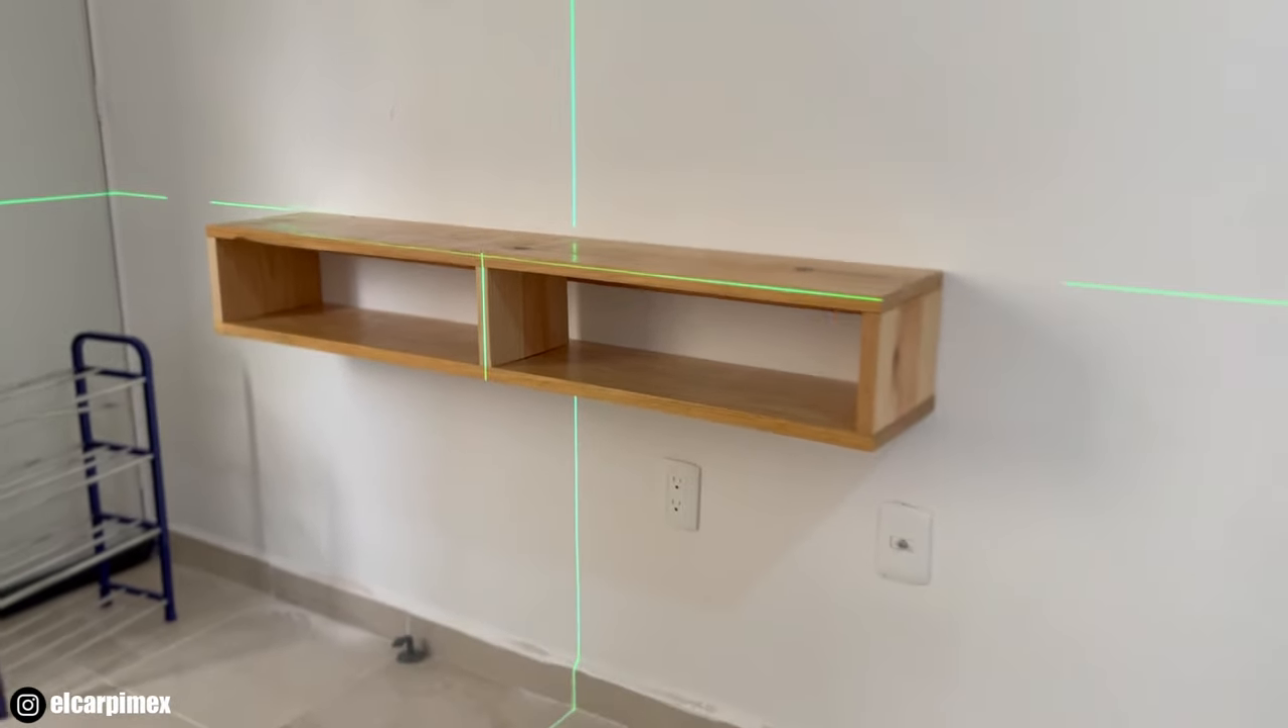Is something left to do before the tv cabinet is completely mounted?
No.